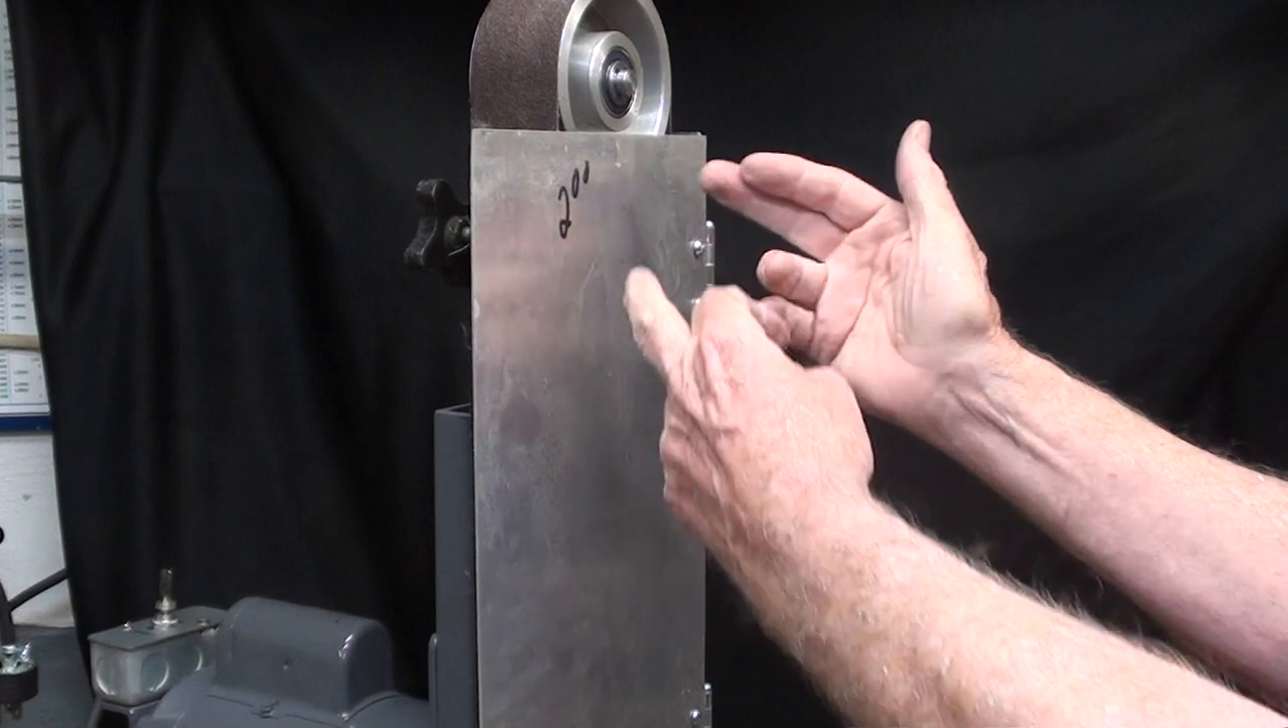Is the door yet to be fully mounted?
No.